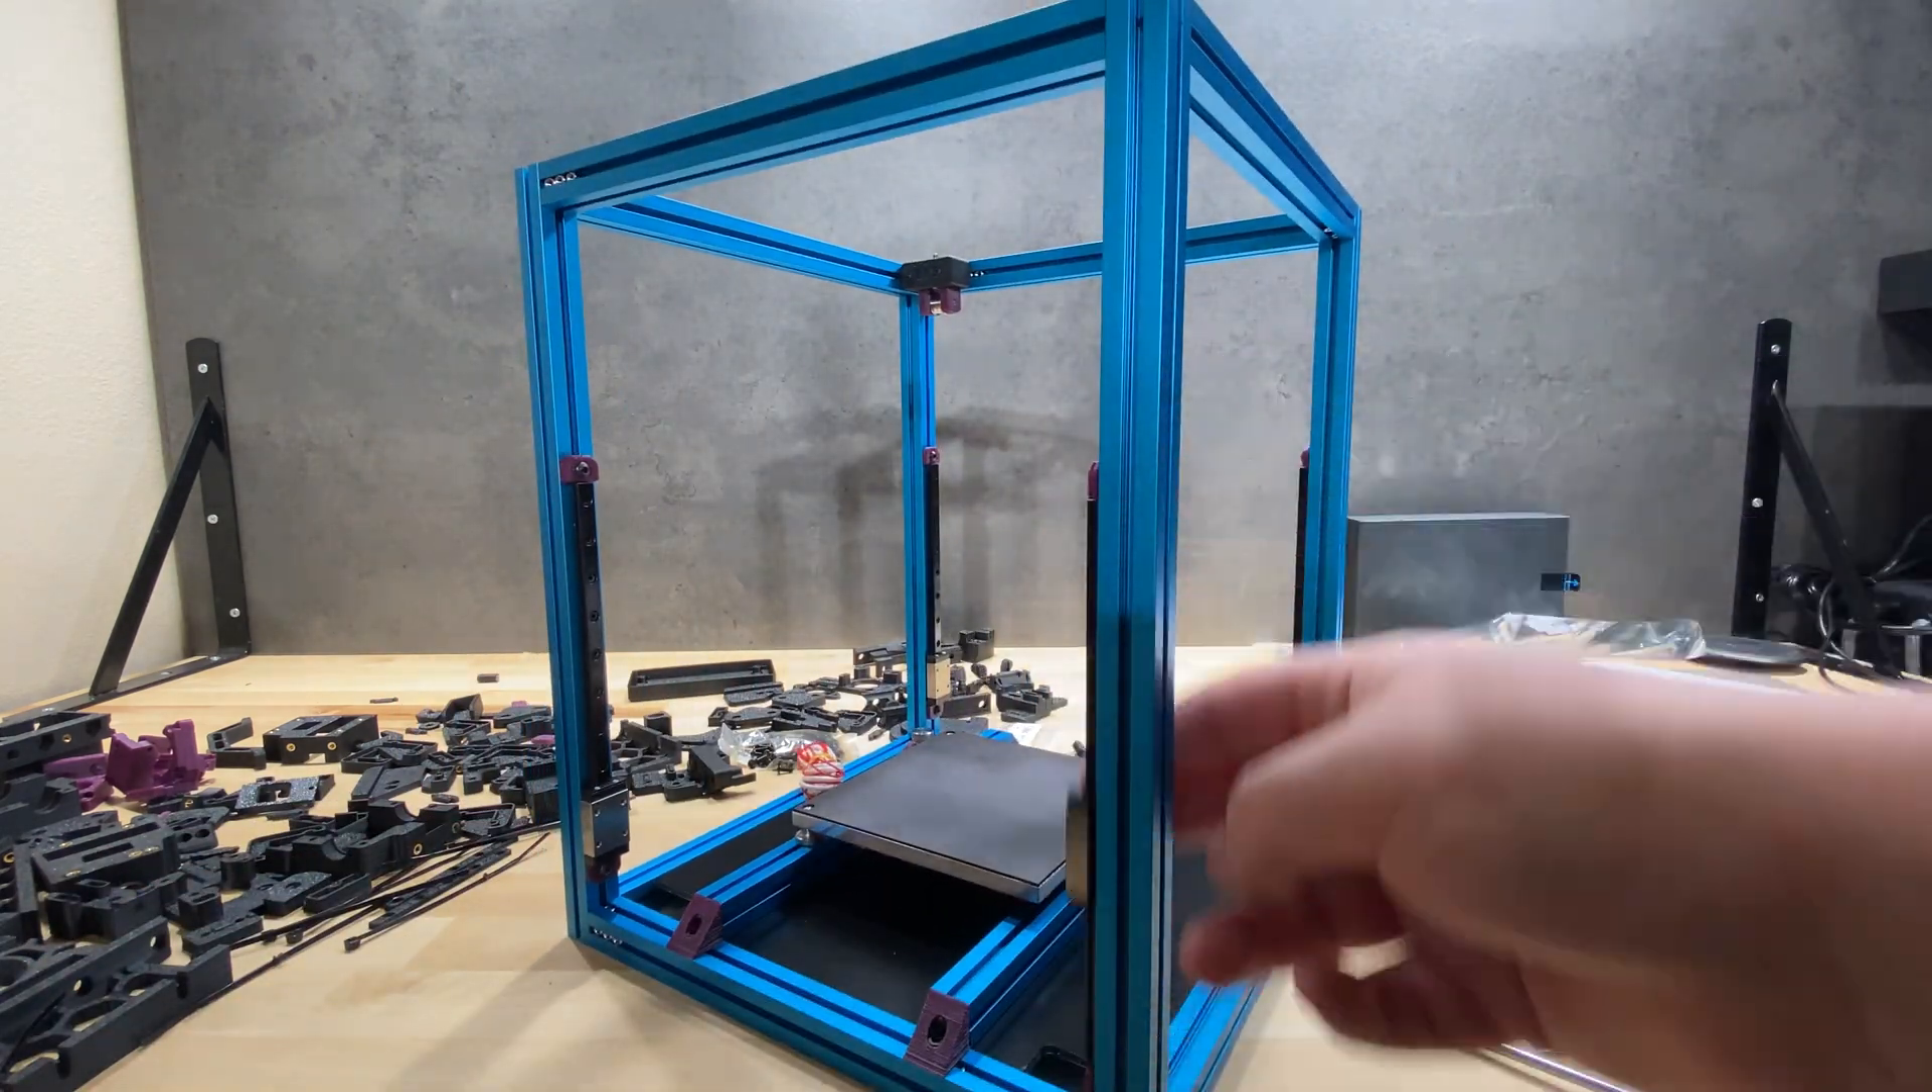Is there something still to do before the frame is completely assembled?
No.